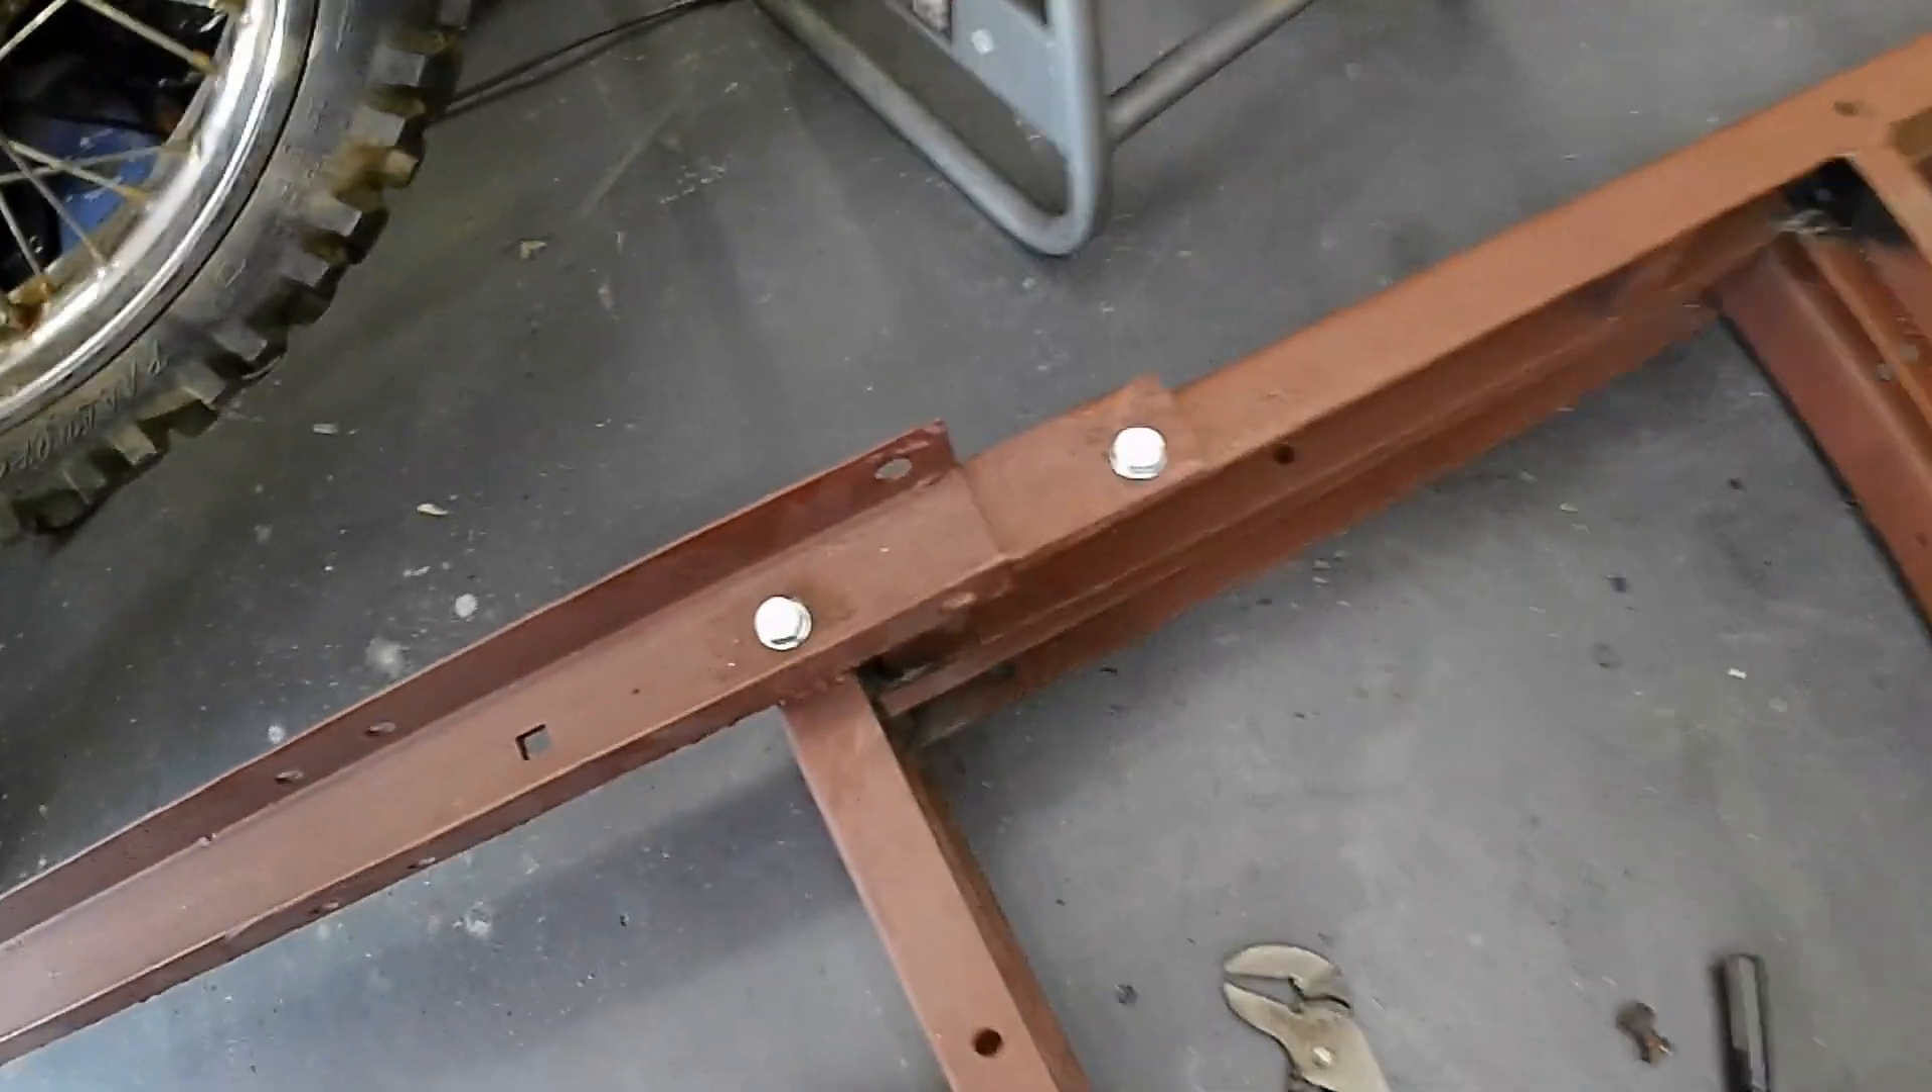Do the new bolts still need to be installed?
No.